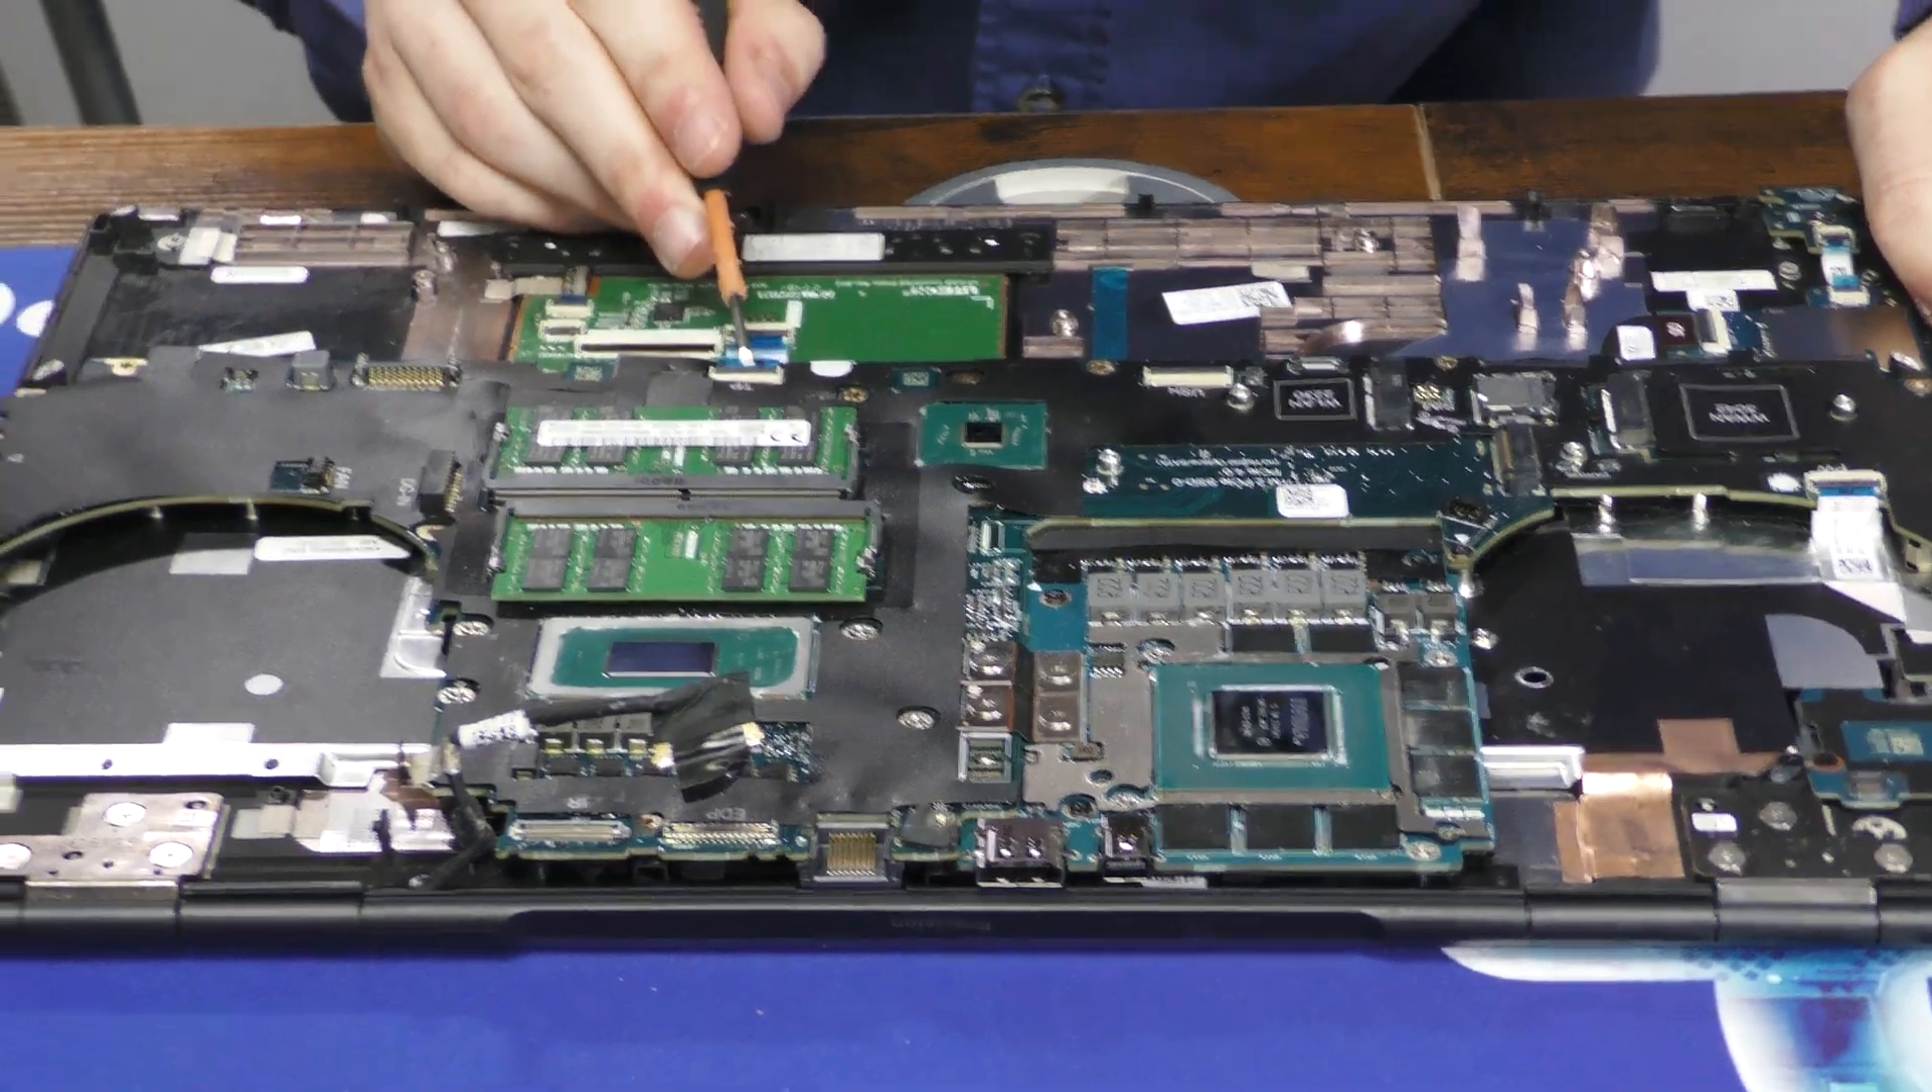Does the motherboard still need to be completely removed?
Yes.